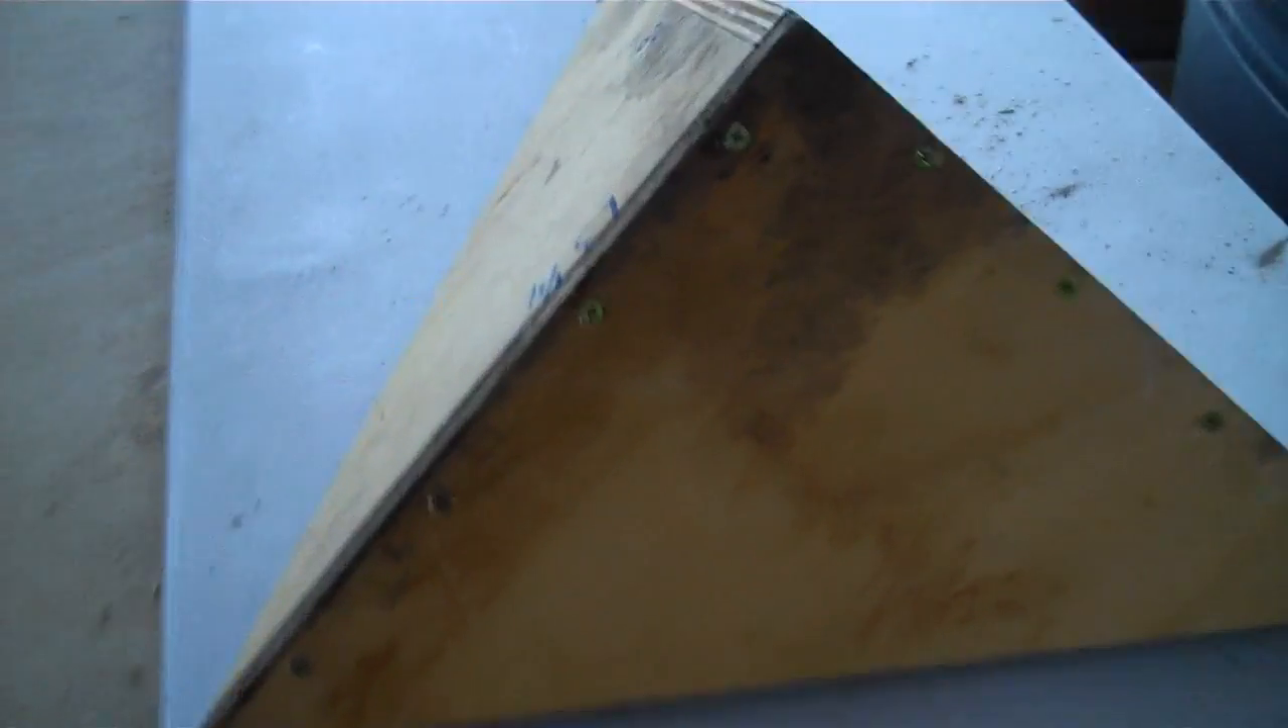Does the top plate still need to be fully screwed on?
No.